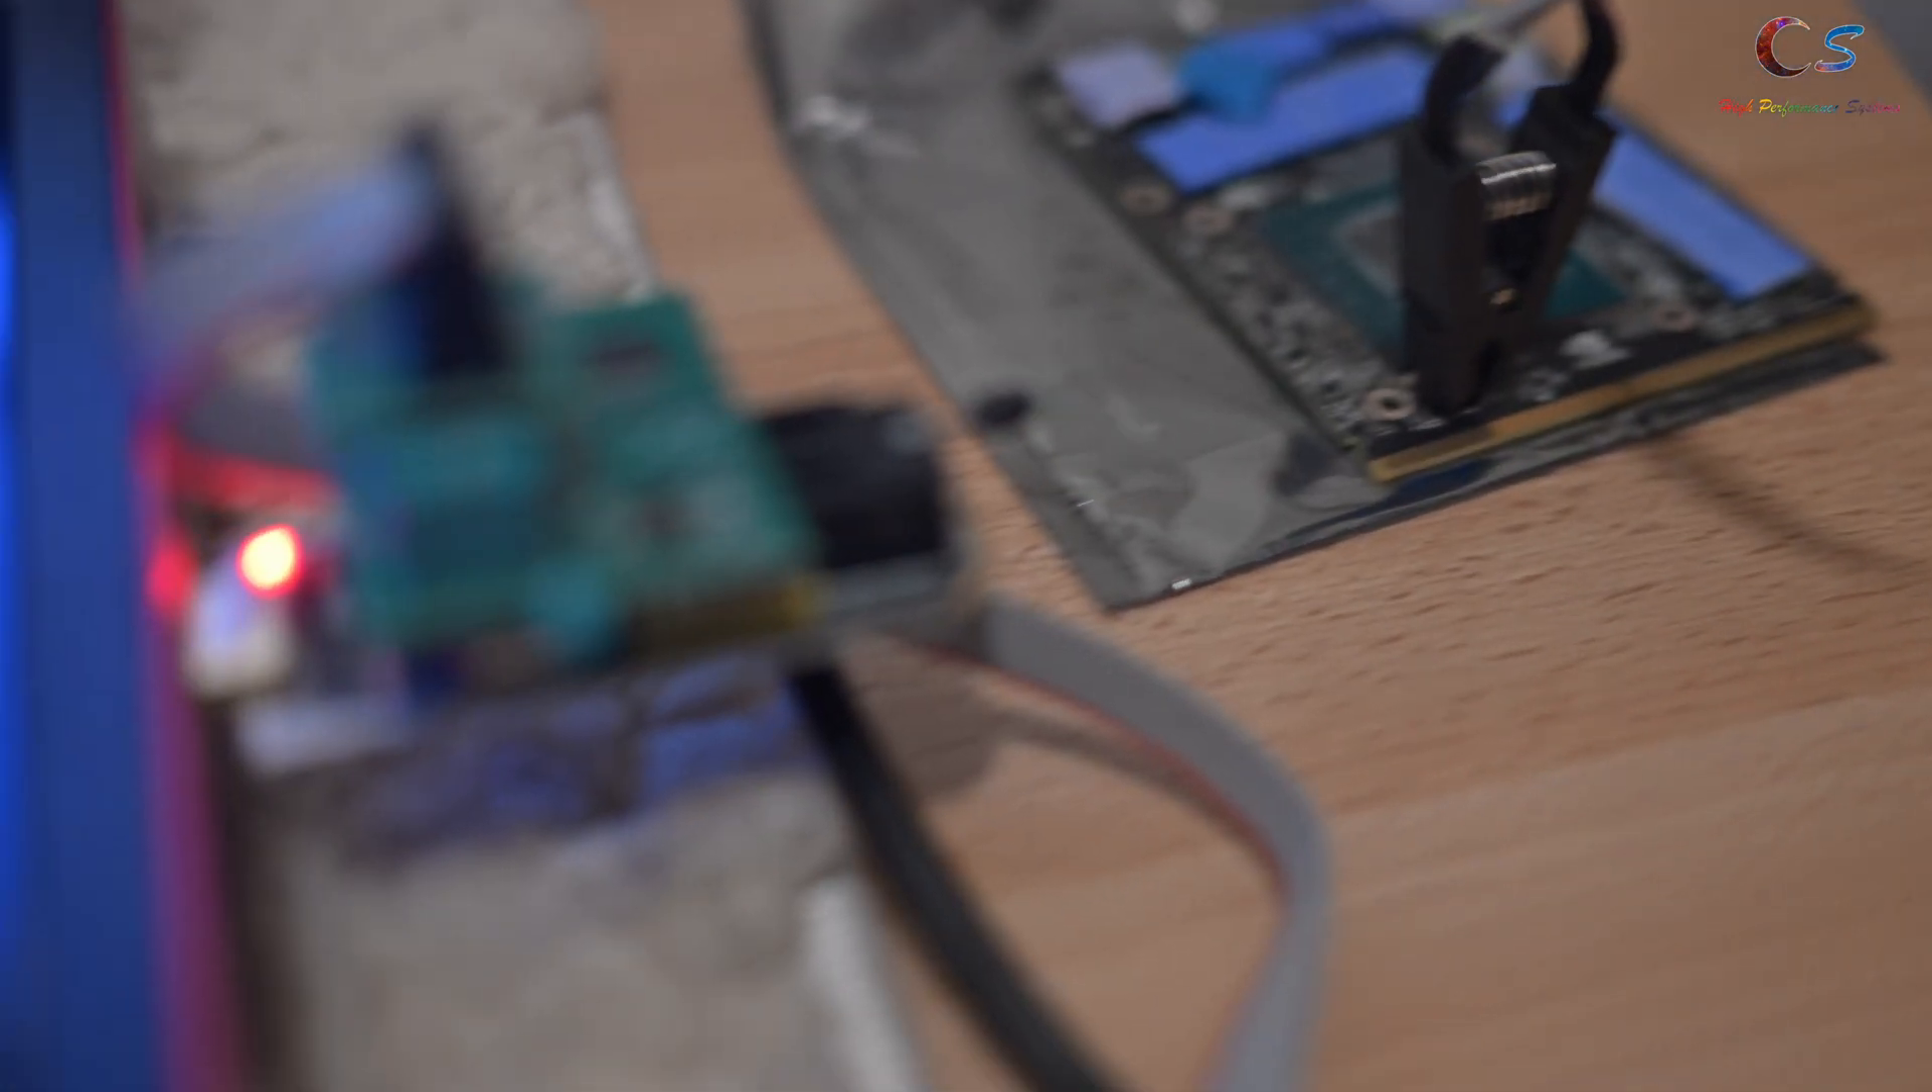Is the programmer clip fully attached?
Yes.